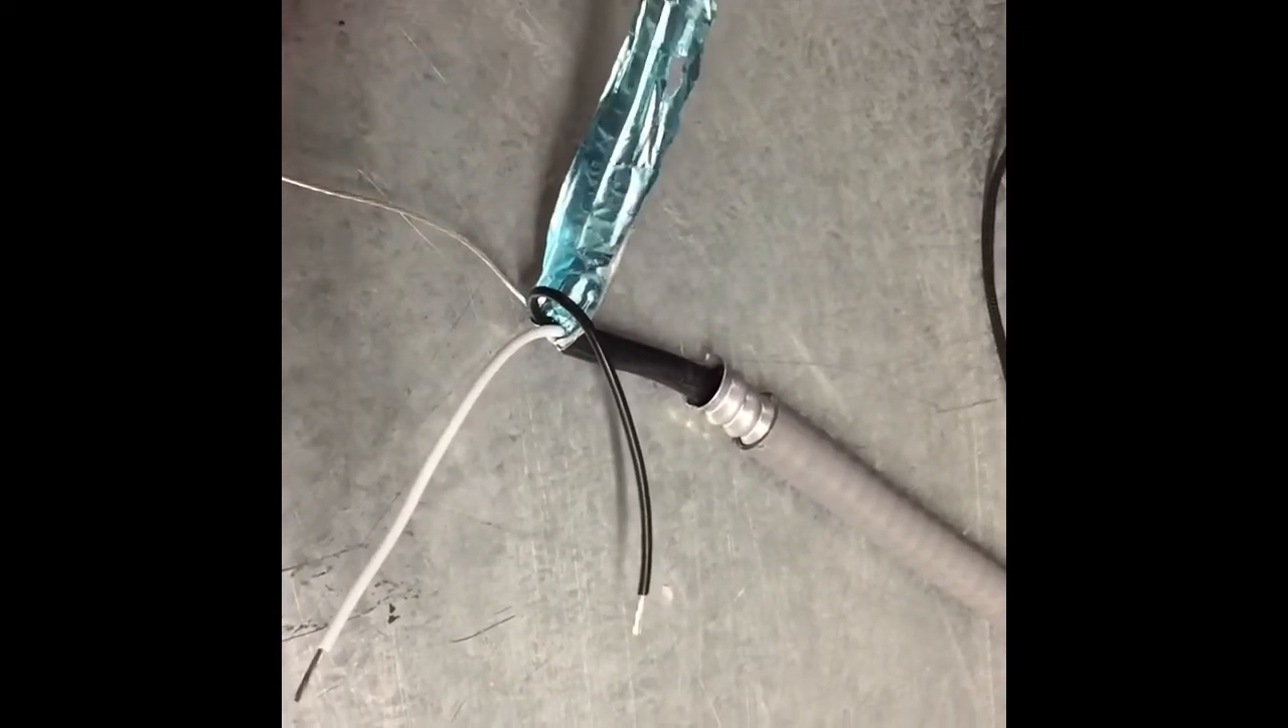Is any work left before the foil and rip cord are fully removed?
Yes.